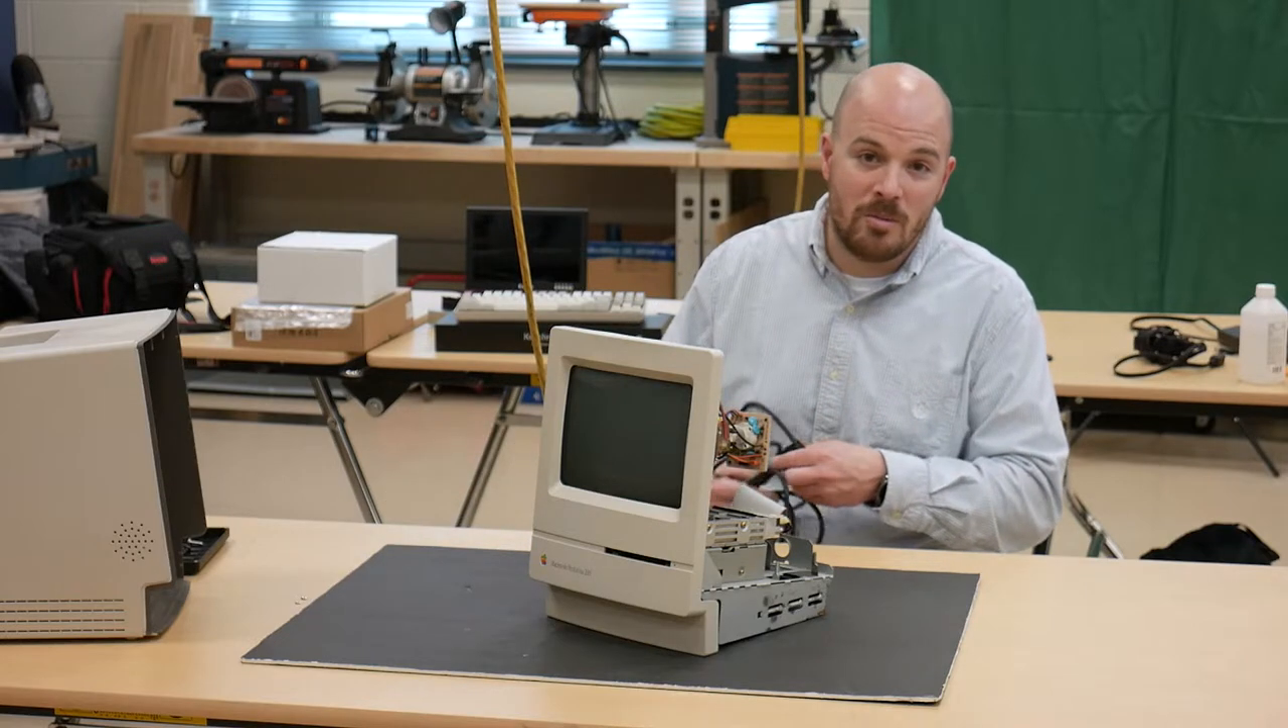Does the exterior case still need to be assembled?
Yes.